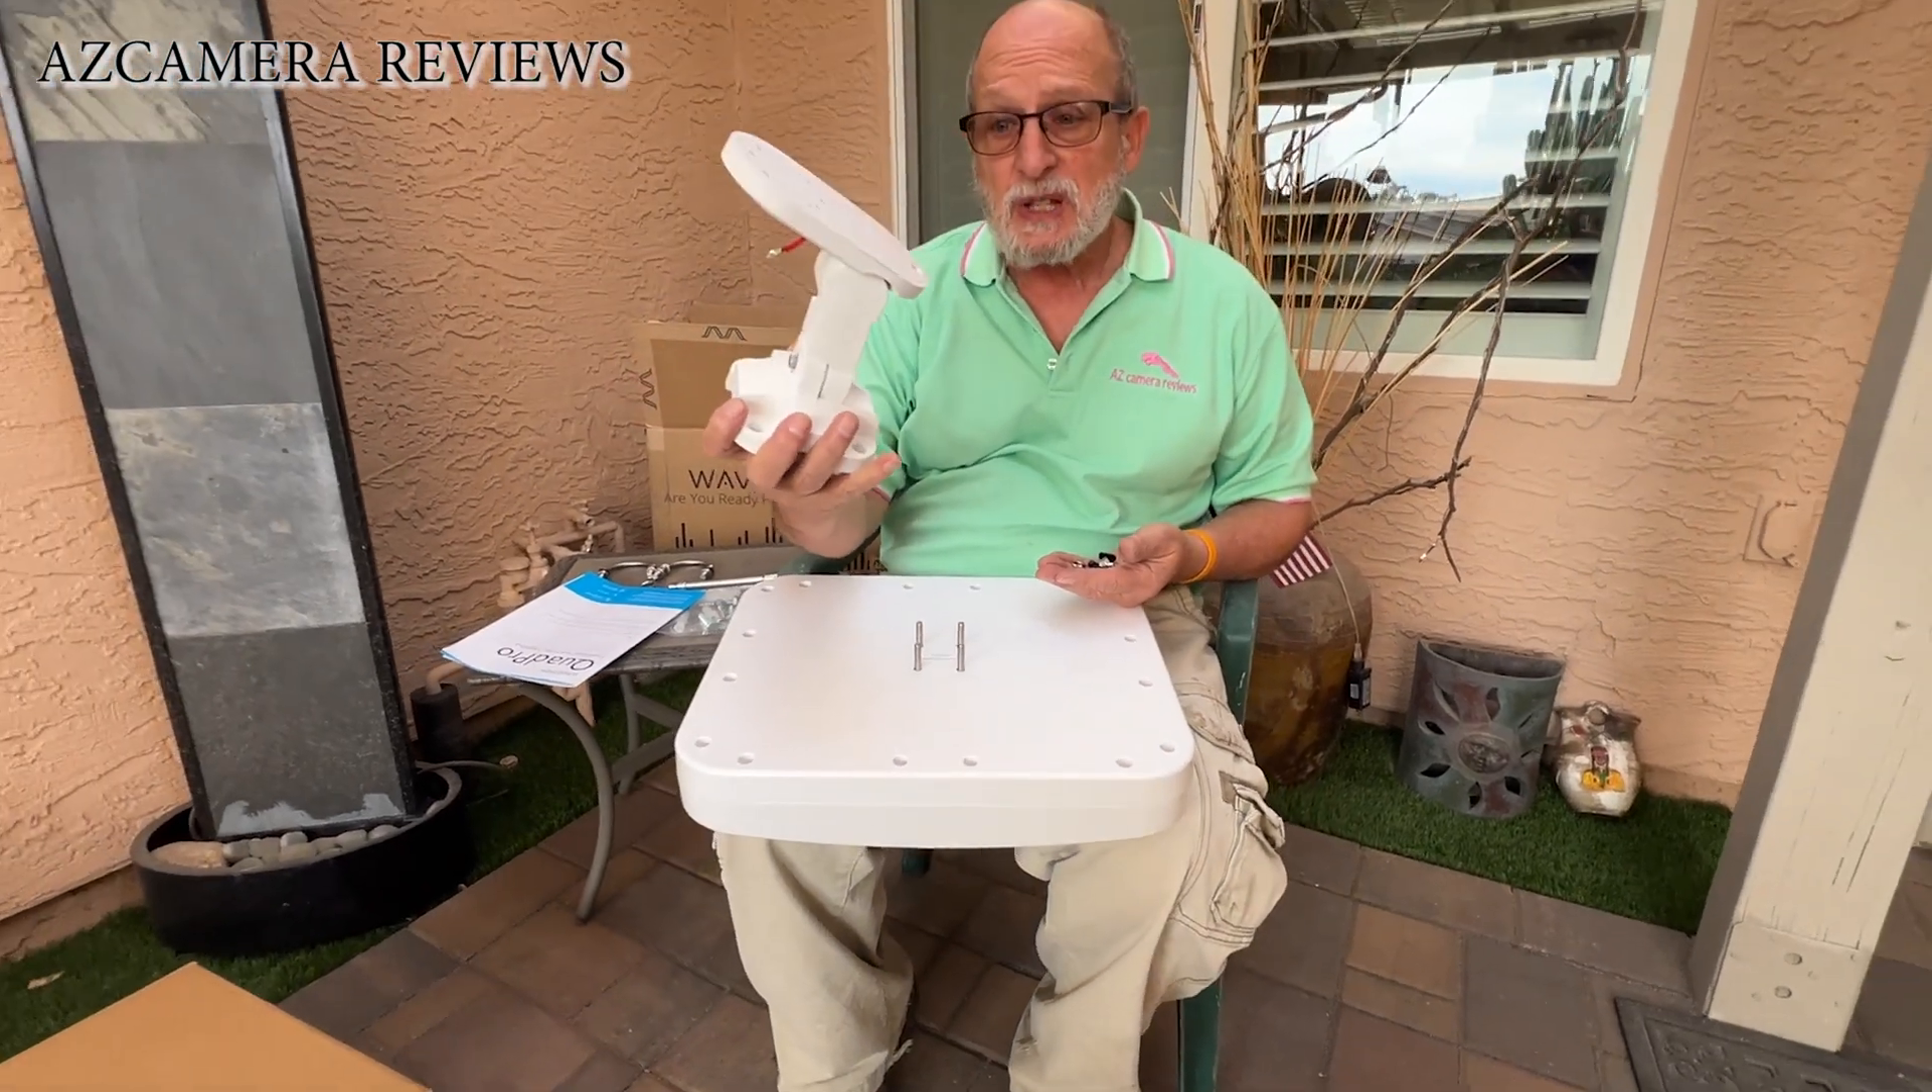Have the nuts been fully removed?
Yes.